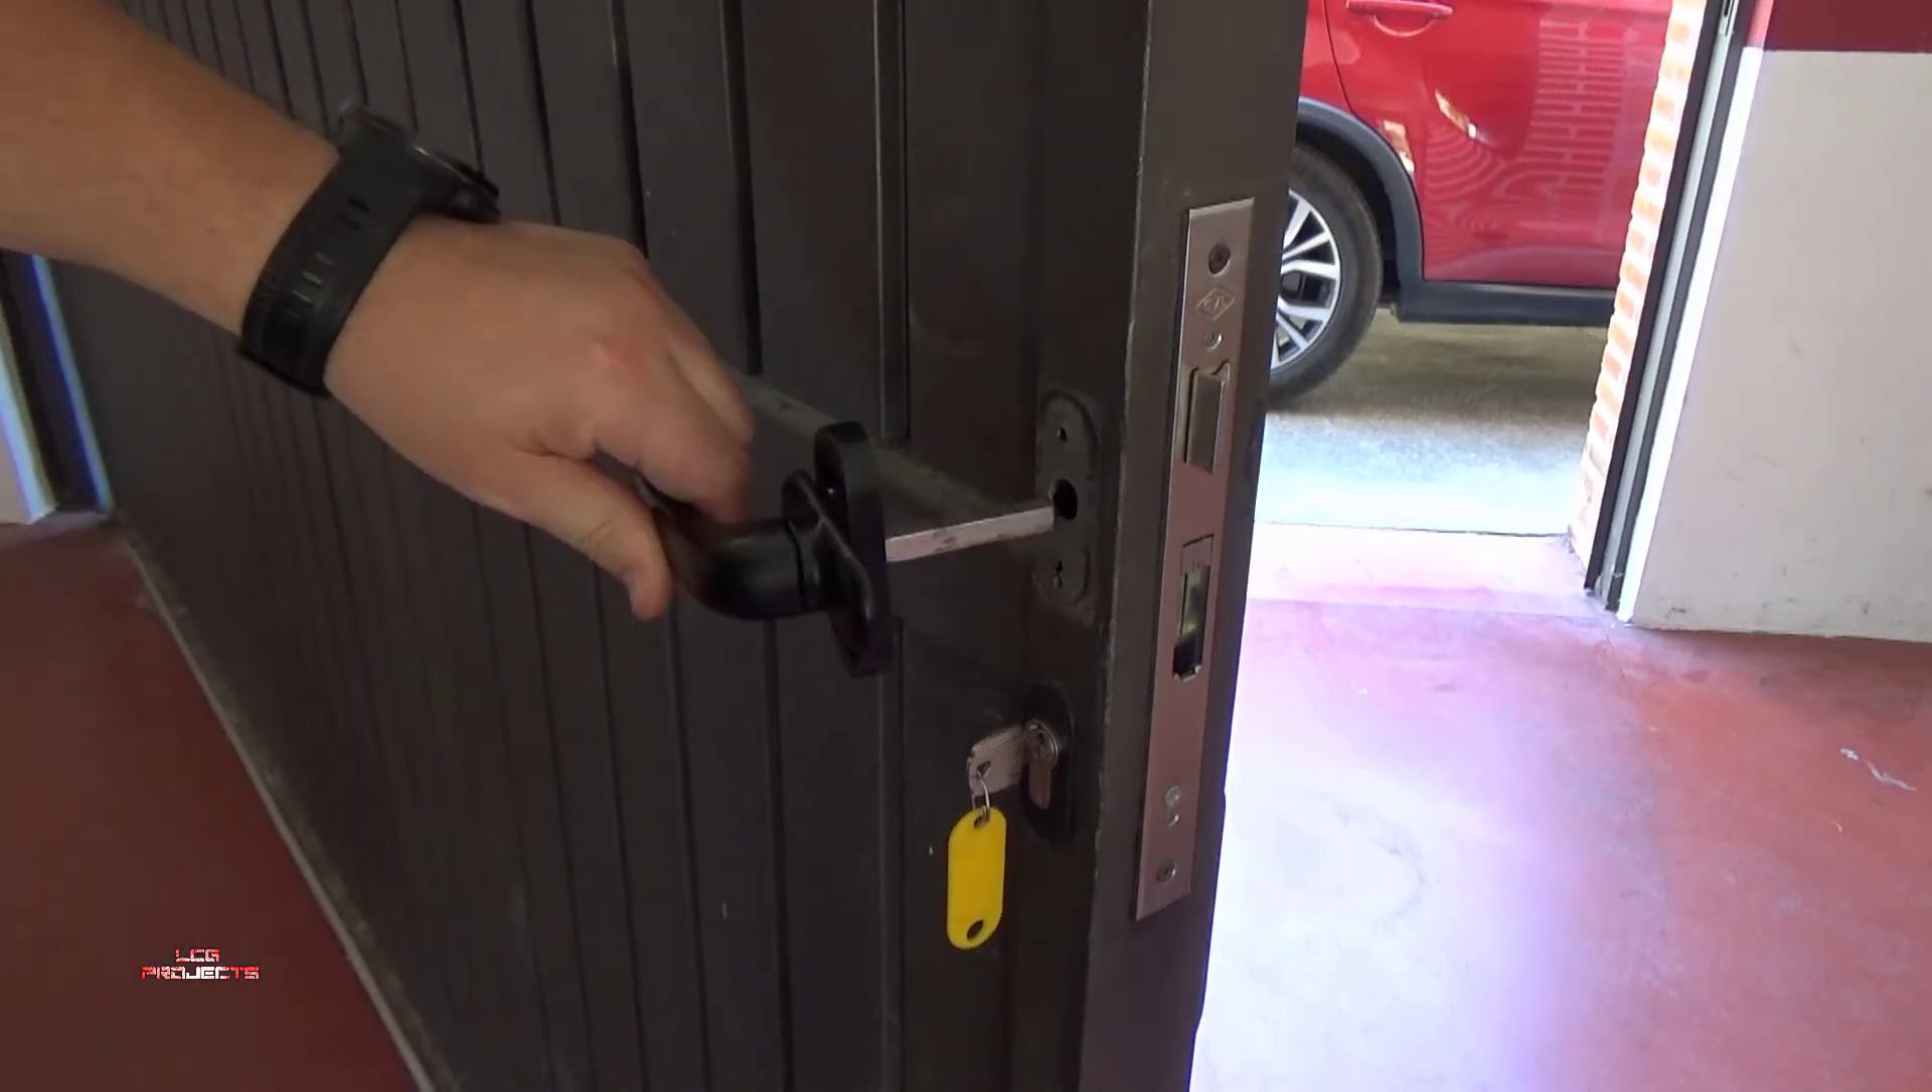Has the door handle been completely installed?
No.